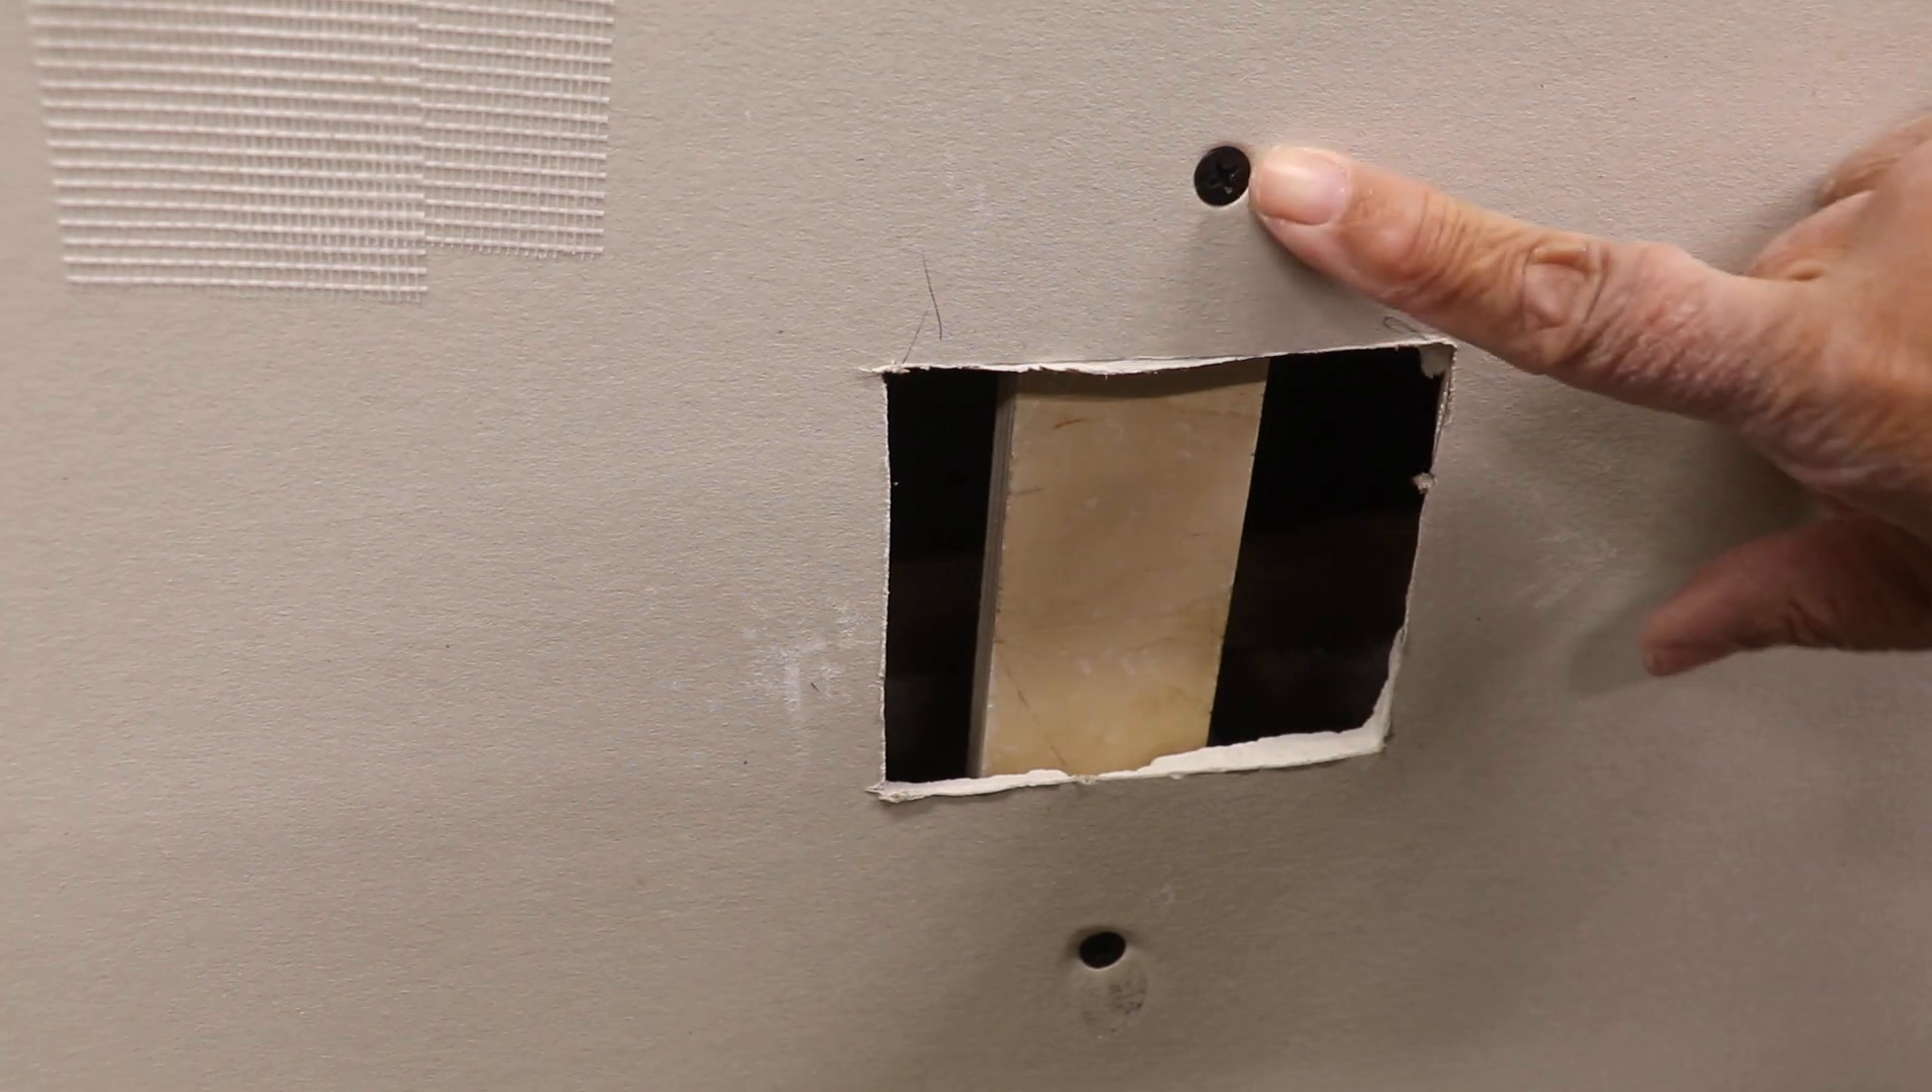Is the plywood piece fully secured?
Yes.